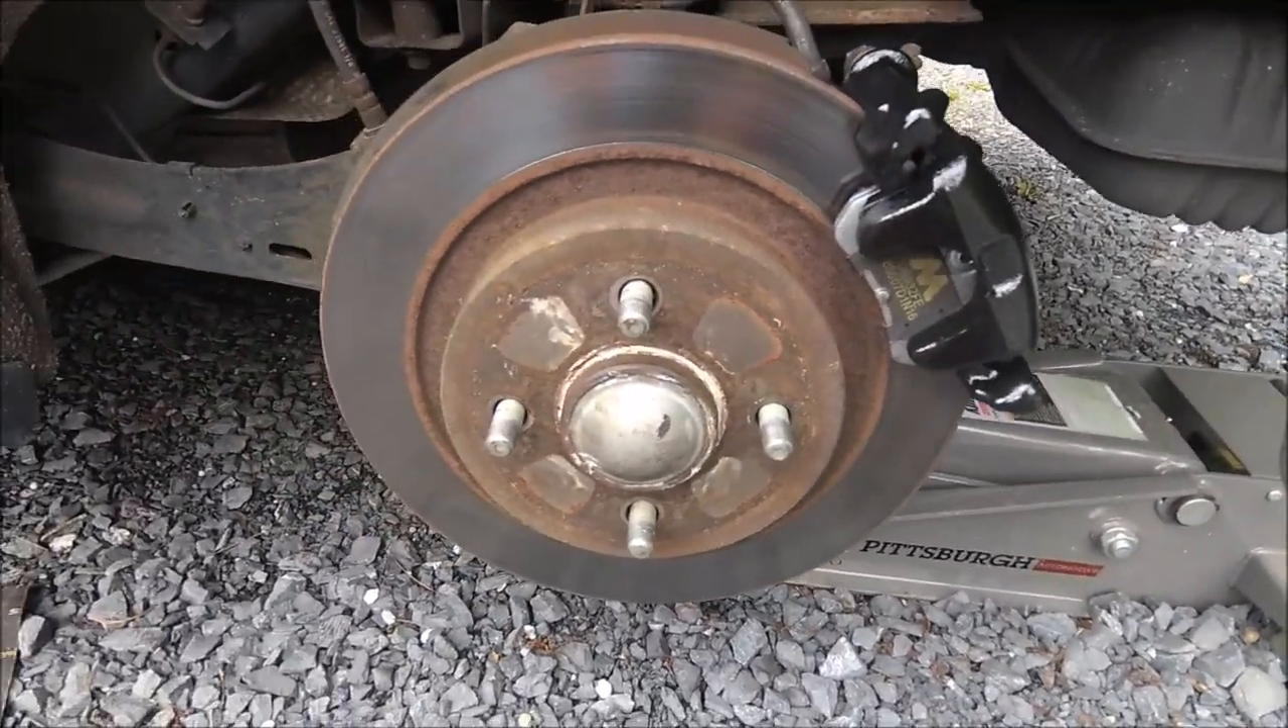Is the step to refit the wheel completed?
No.